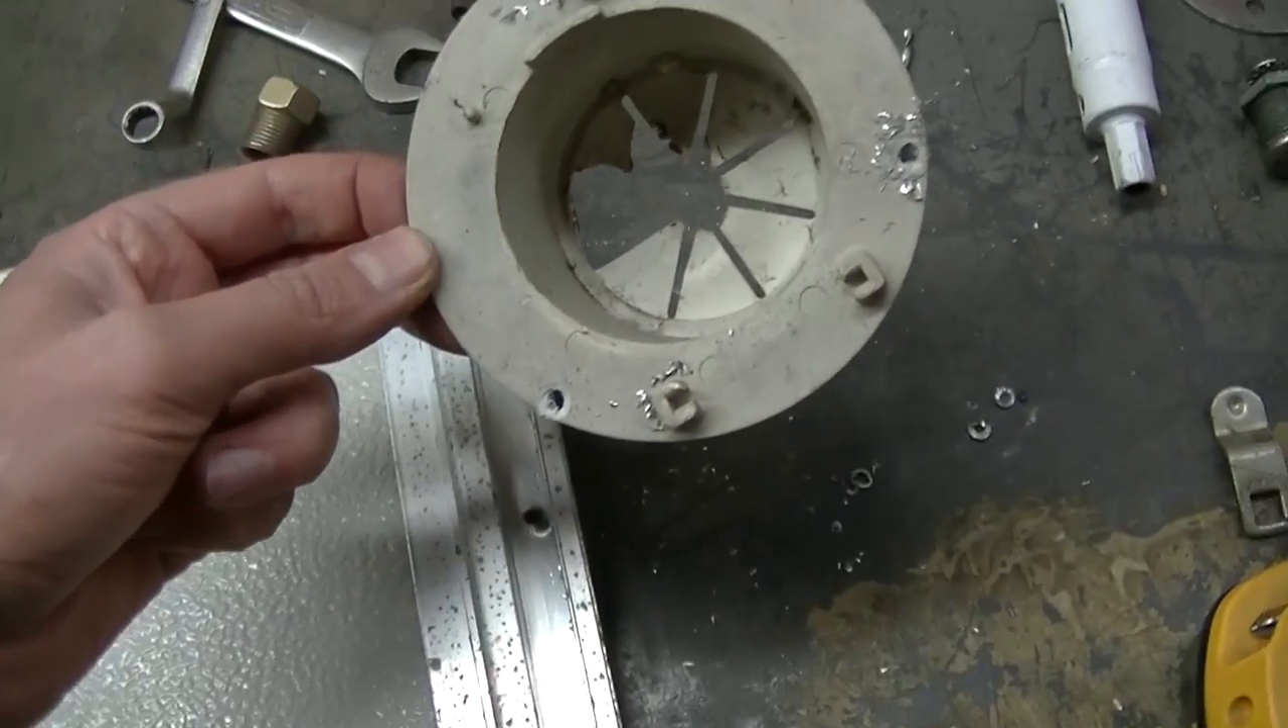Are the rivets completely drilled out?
Yes.